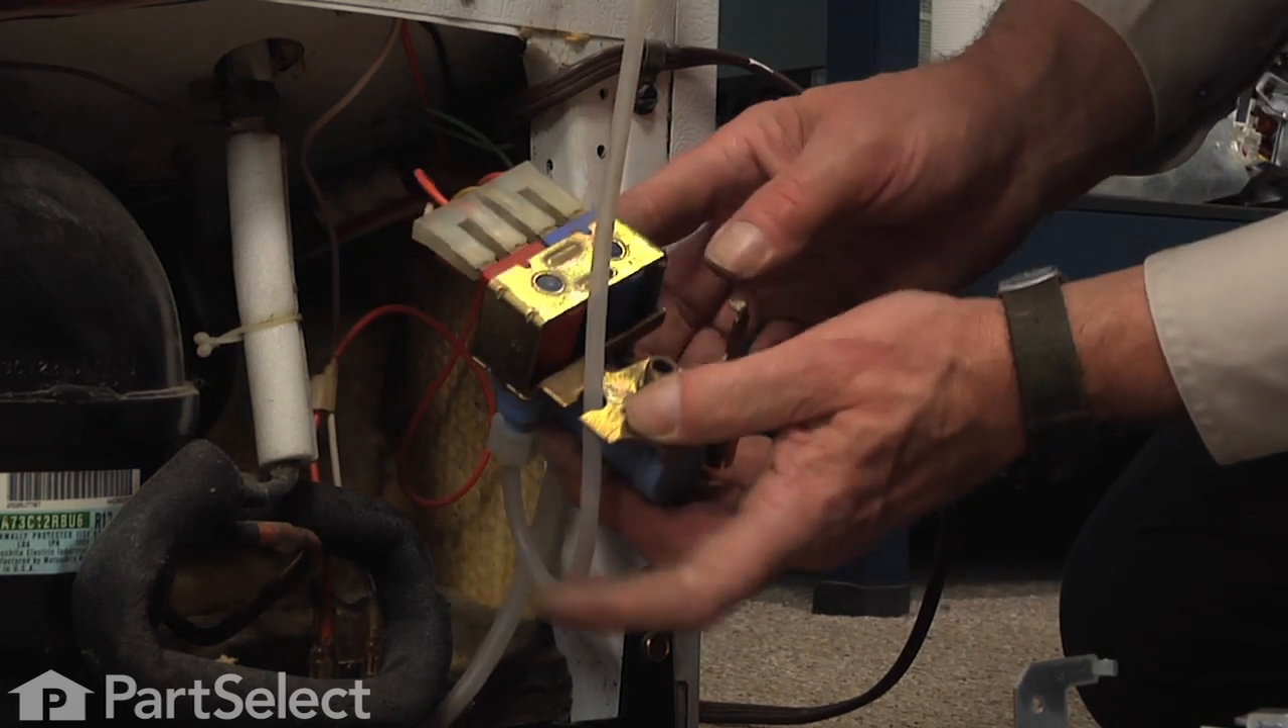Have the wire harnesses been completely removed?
No.